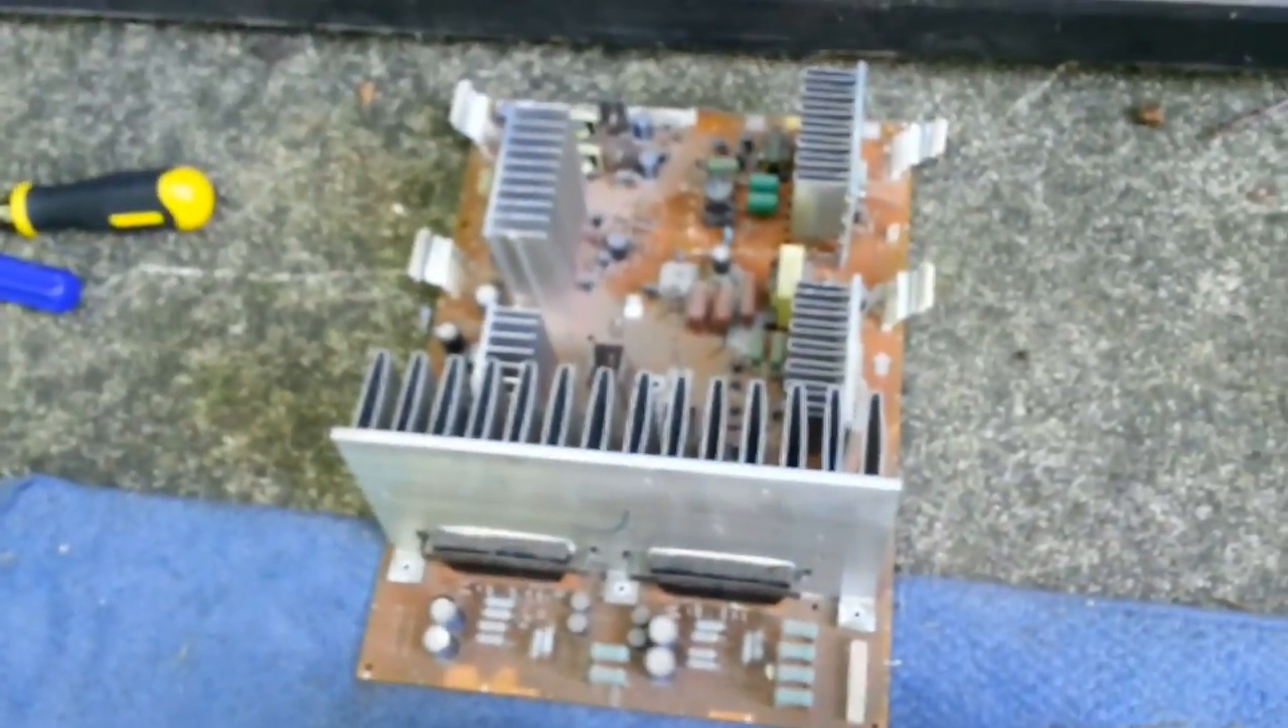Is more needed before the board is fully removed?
No.